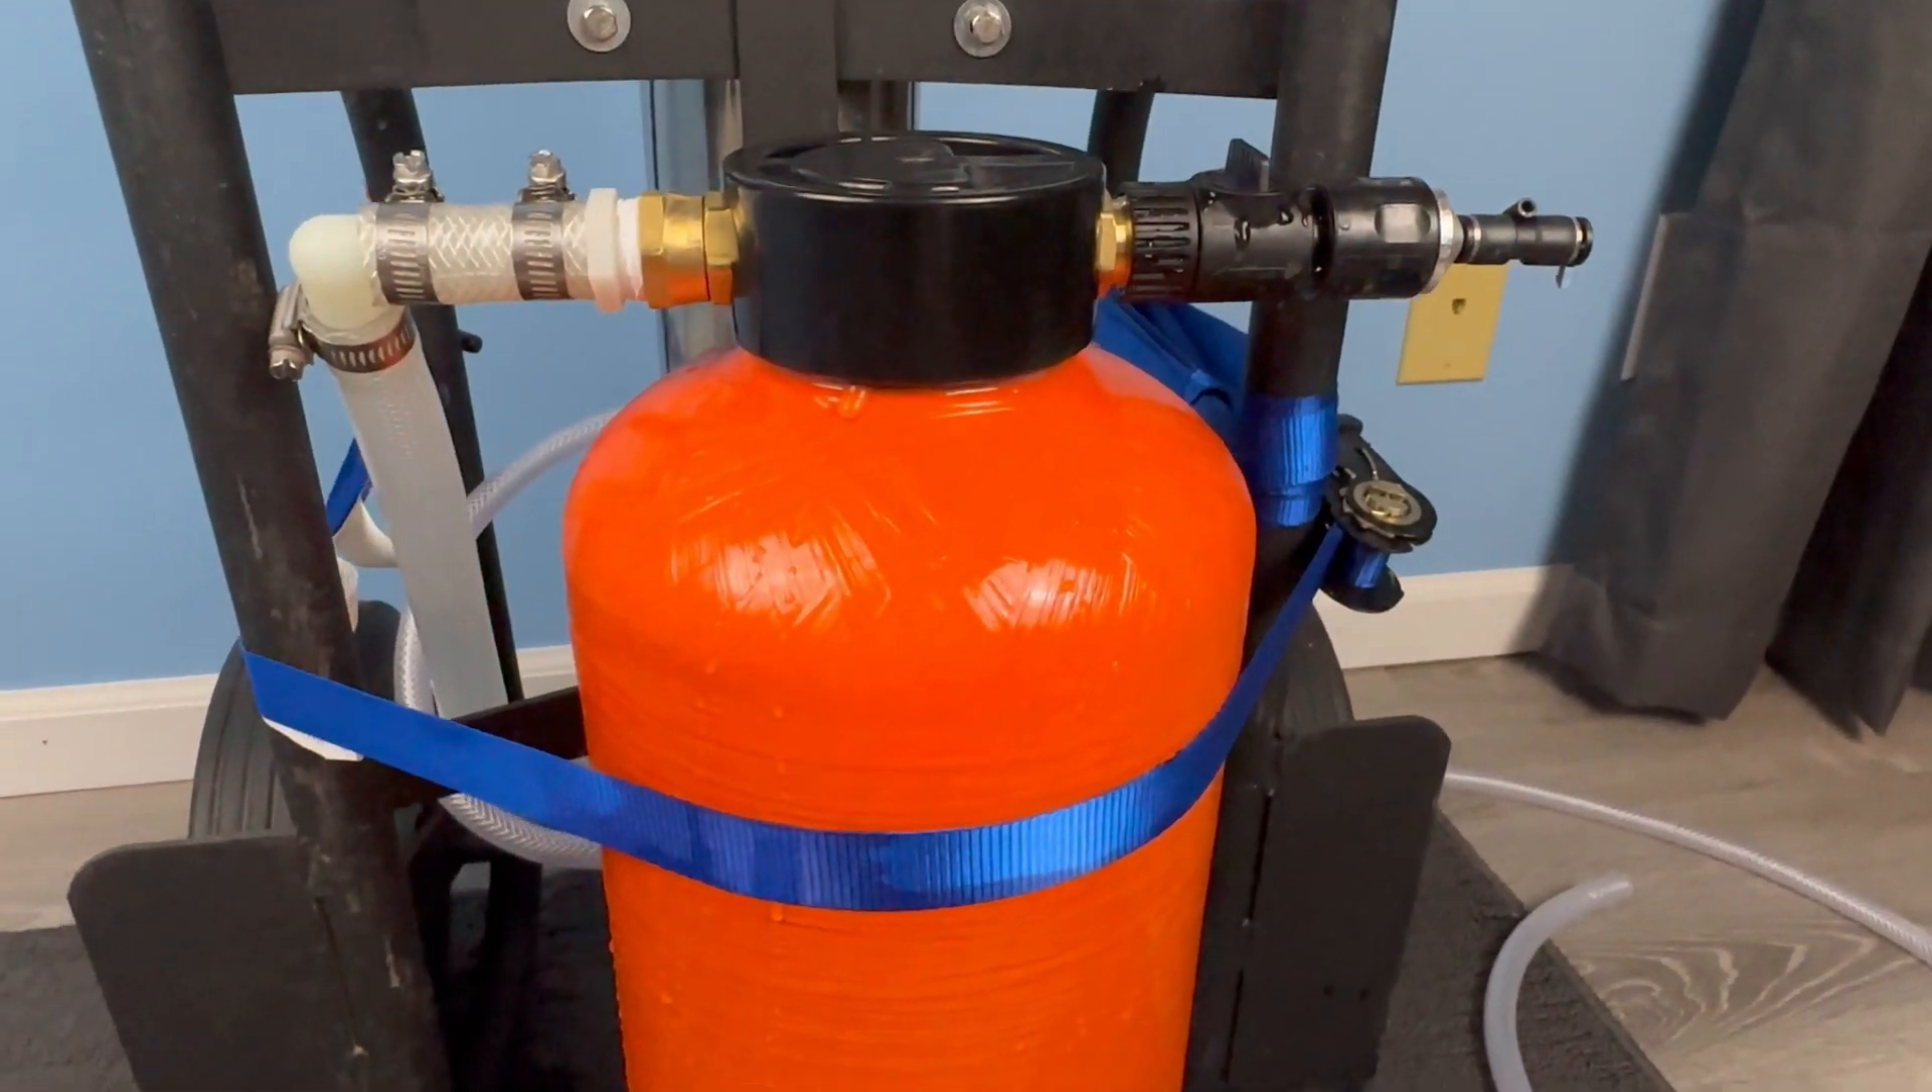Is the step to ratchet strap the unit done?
Yes.